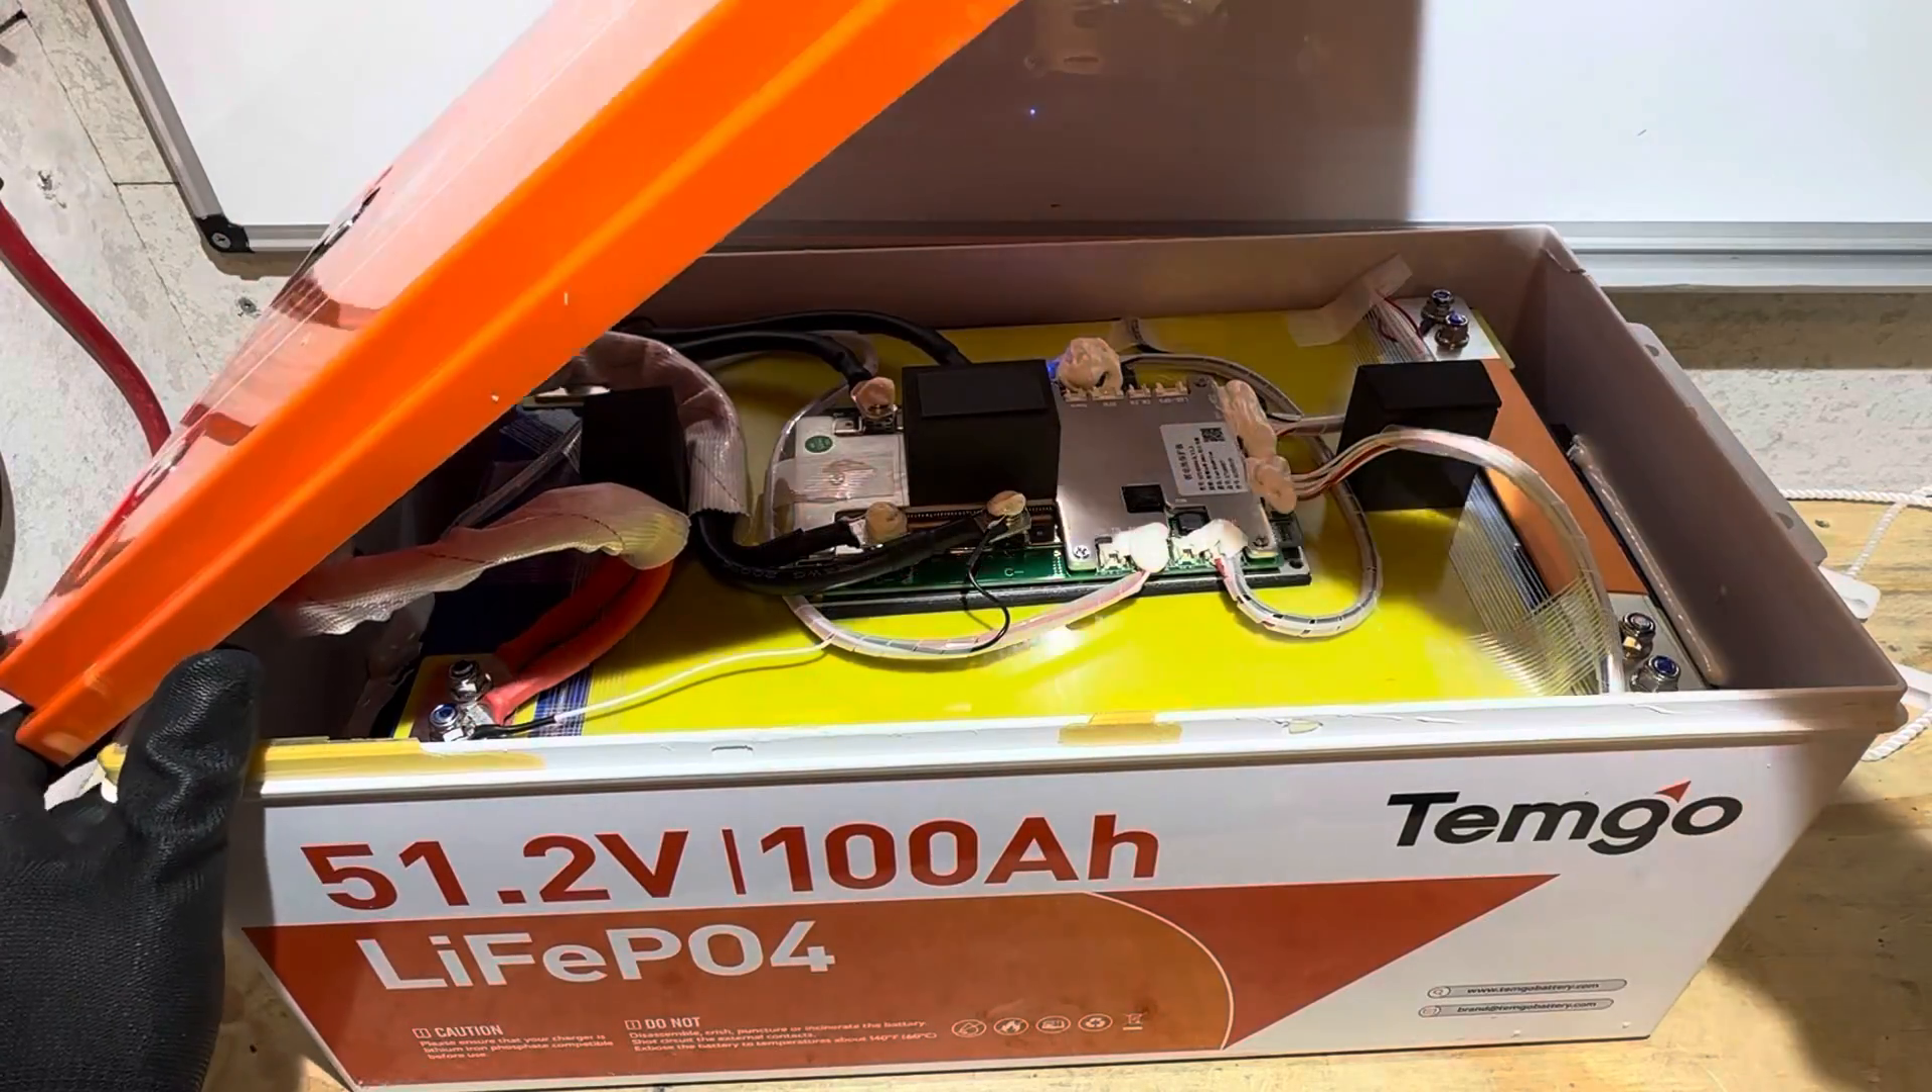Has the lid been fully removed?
No.